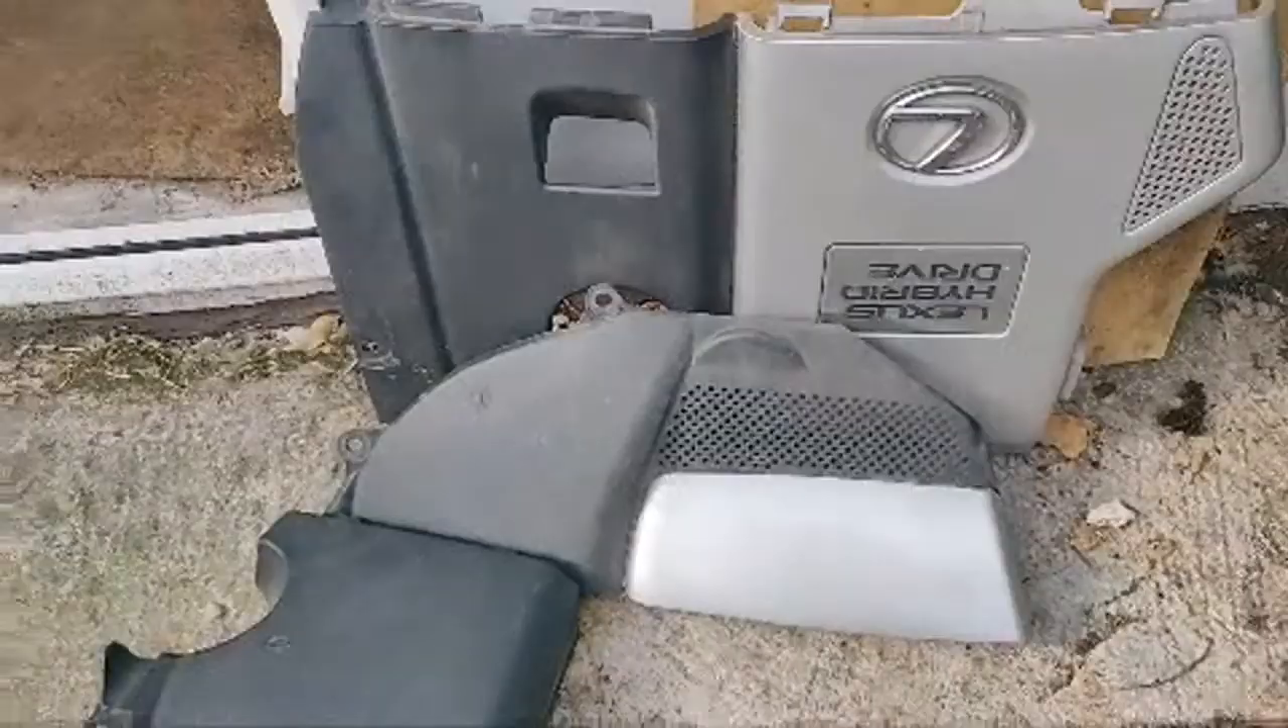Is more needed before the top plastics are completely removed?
No.